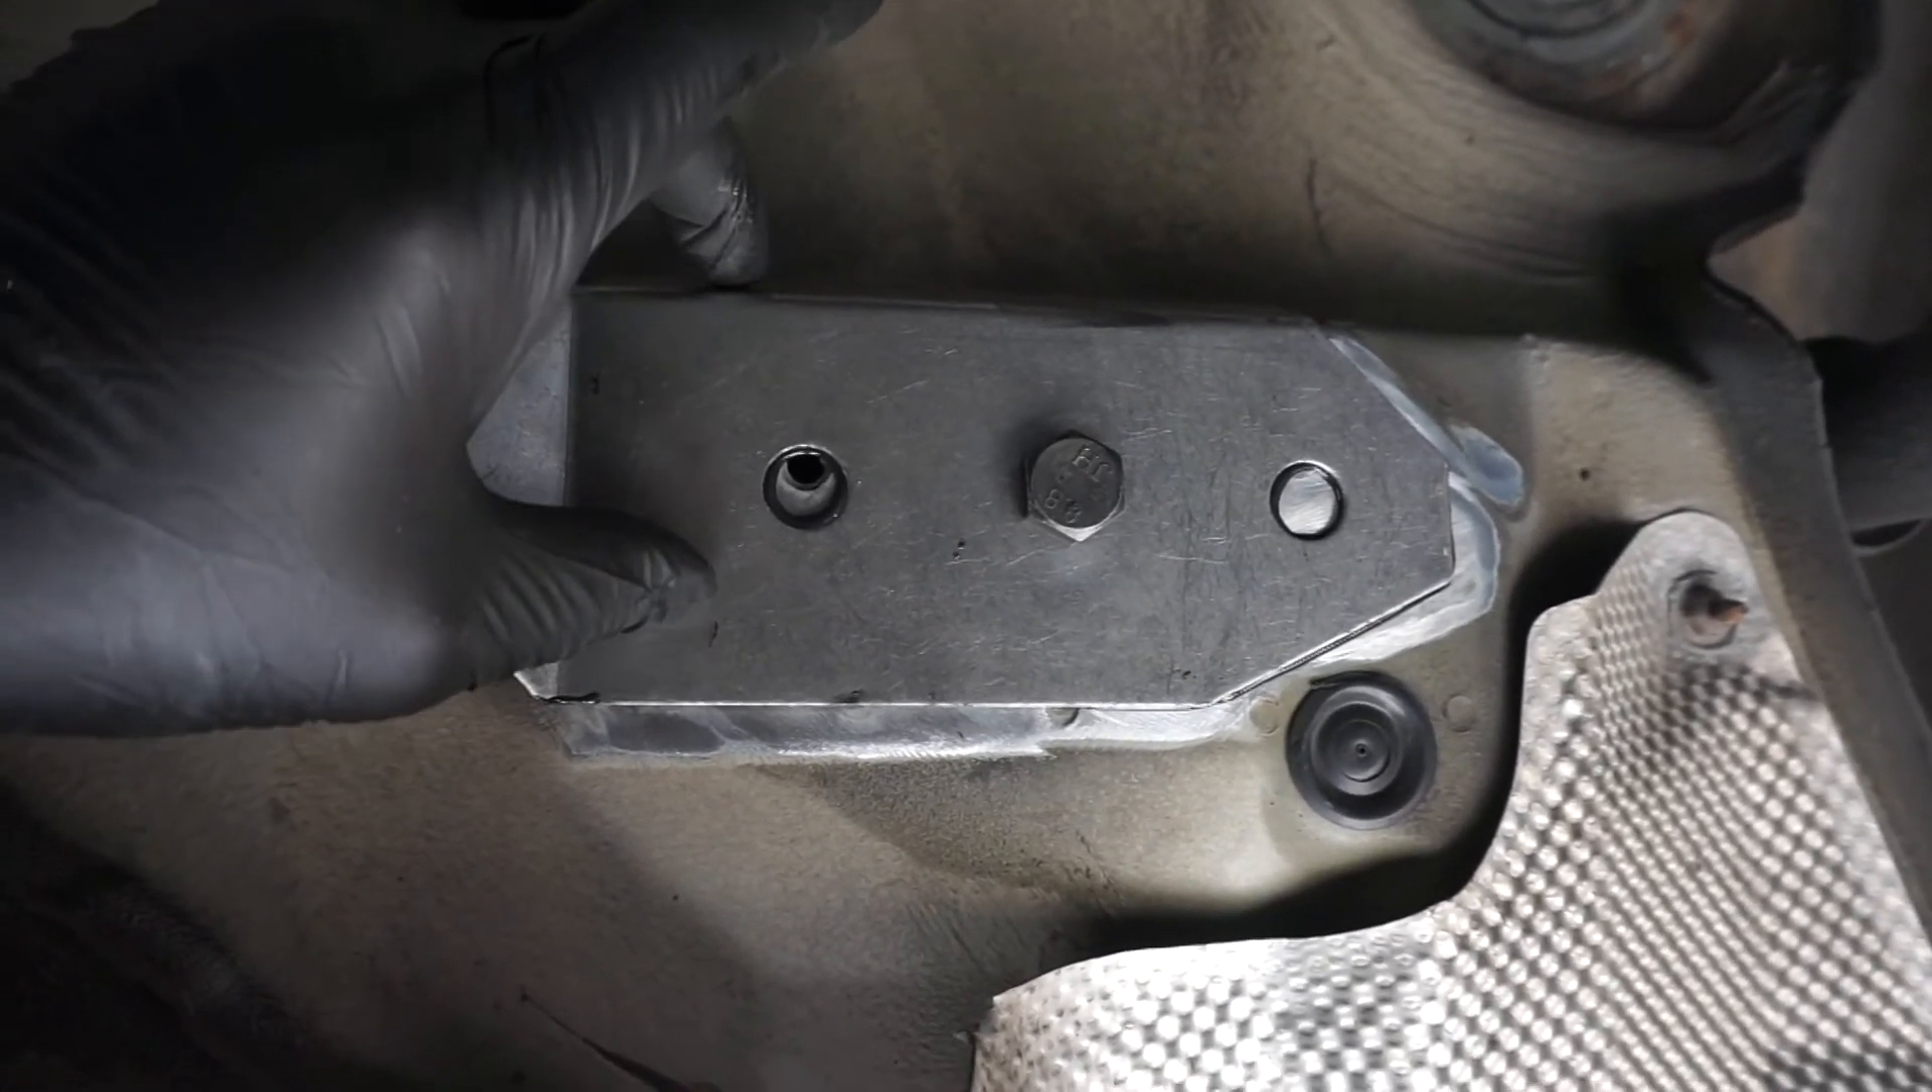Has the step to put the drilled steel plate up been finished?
Yes.